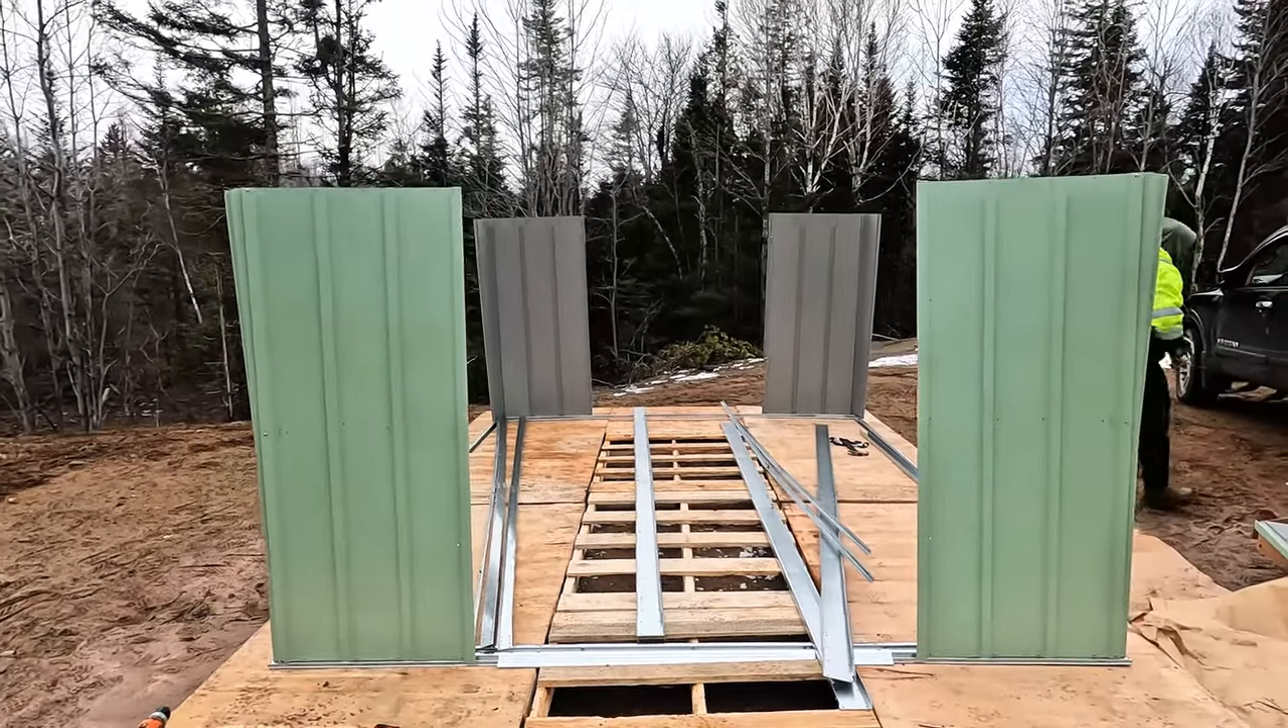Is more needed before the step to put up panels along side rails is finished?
Yes.